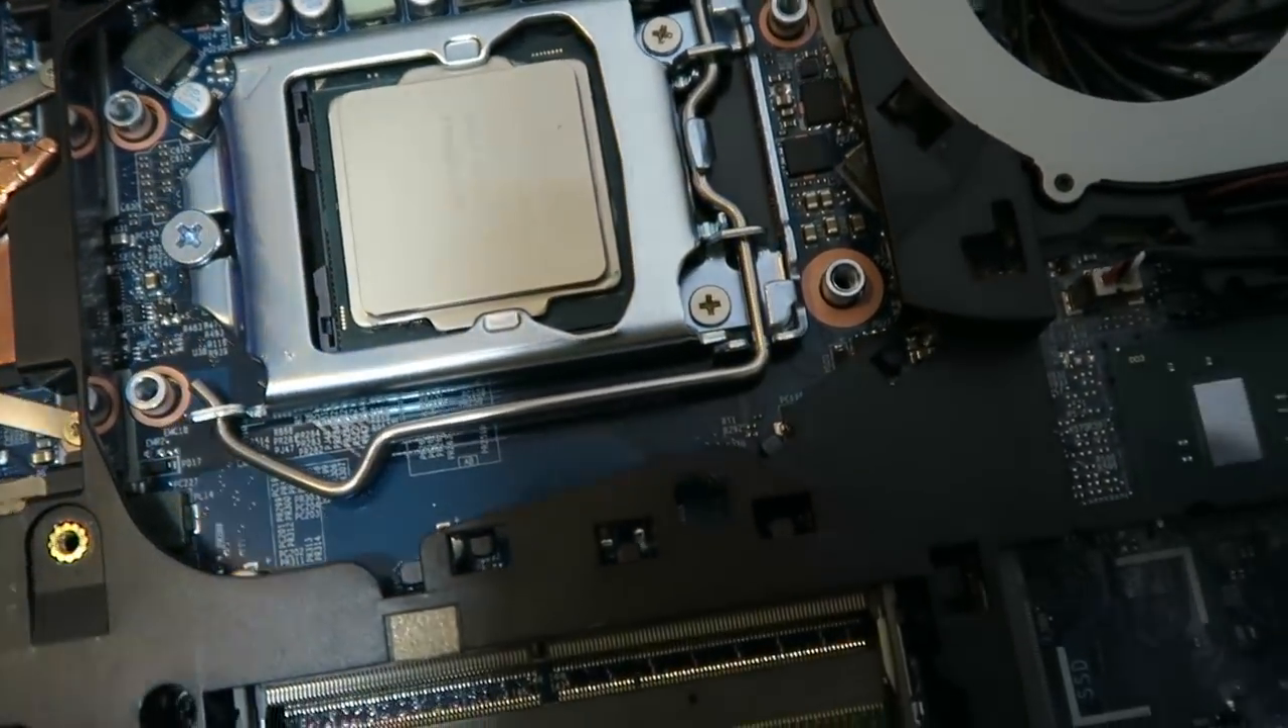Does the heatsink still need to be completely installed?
Yes.